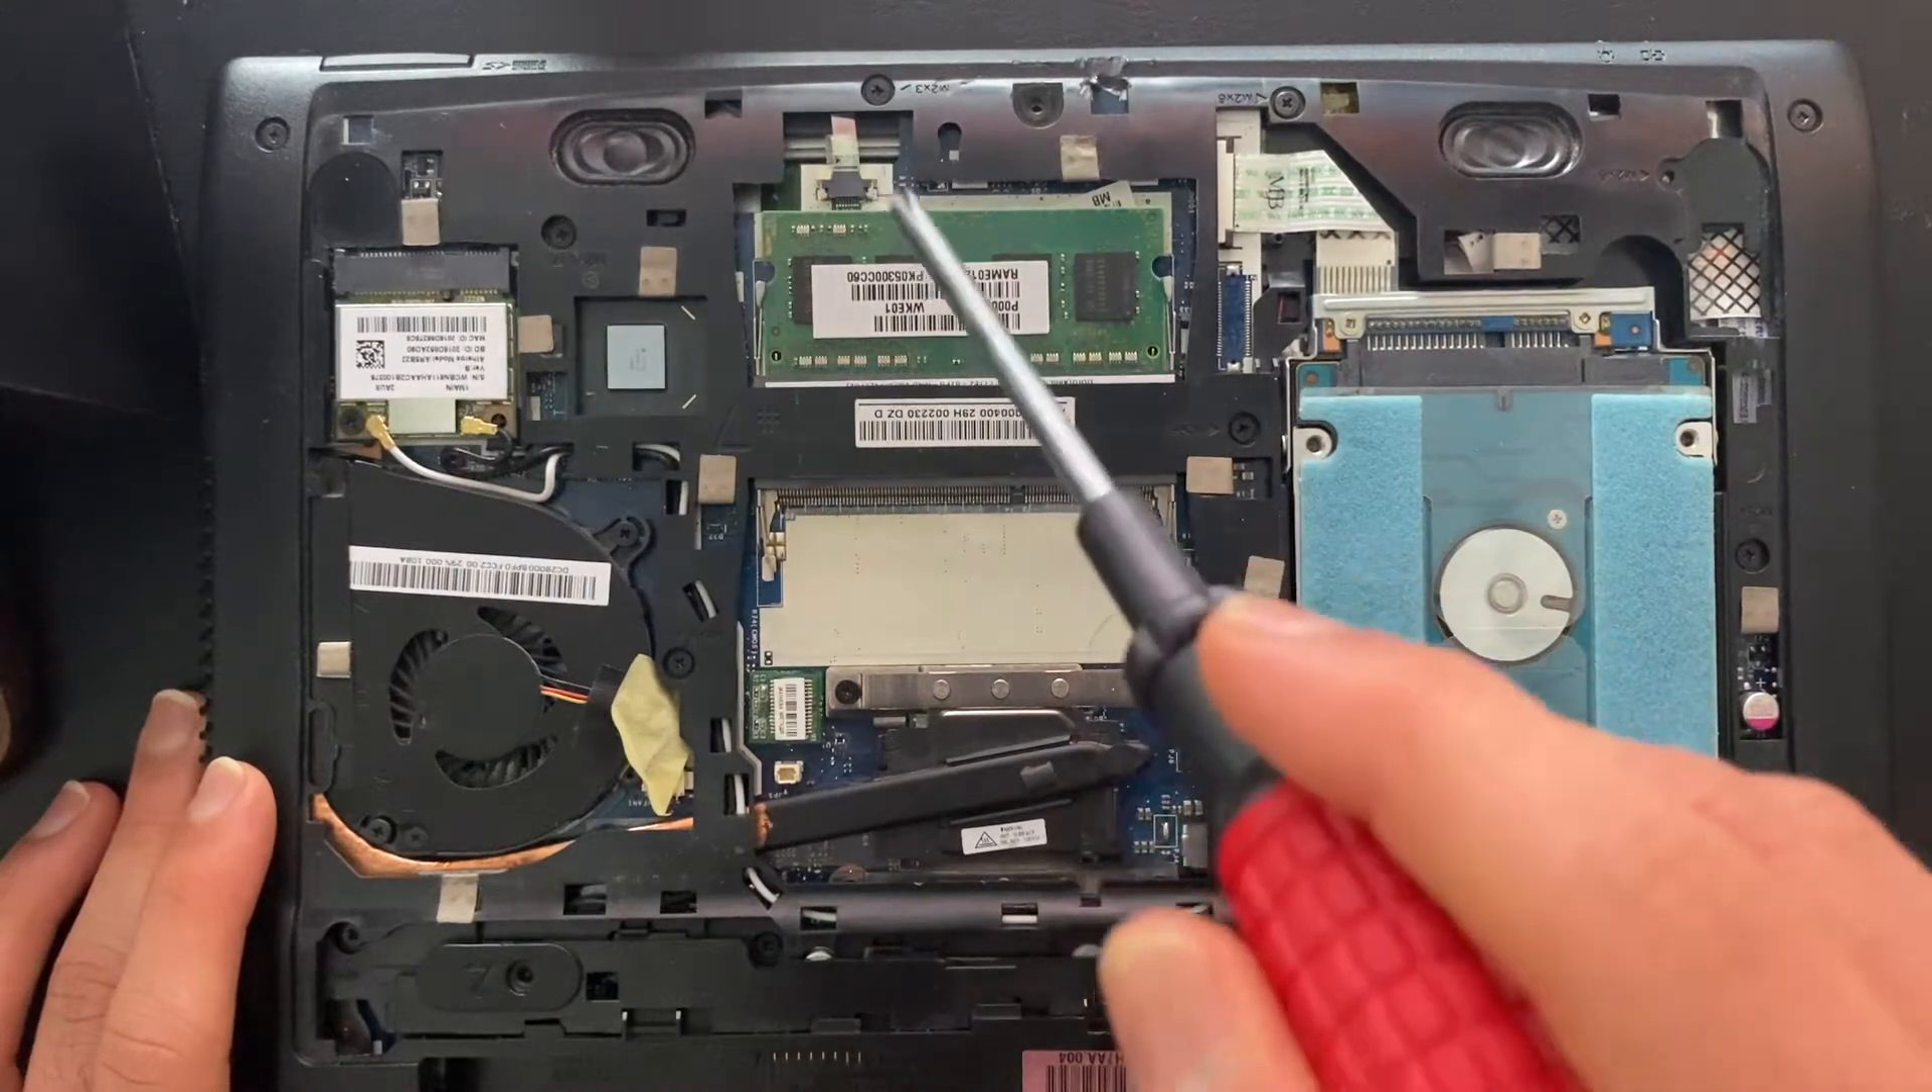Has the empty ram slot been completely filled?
No.